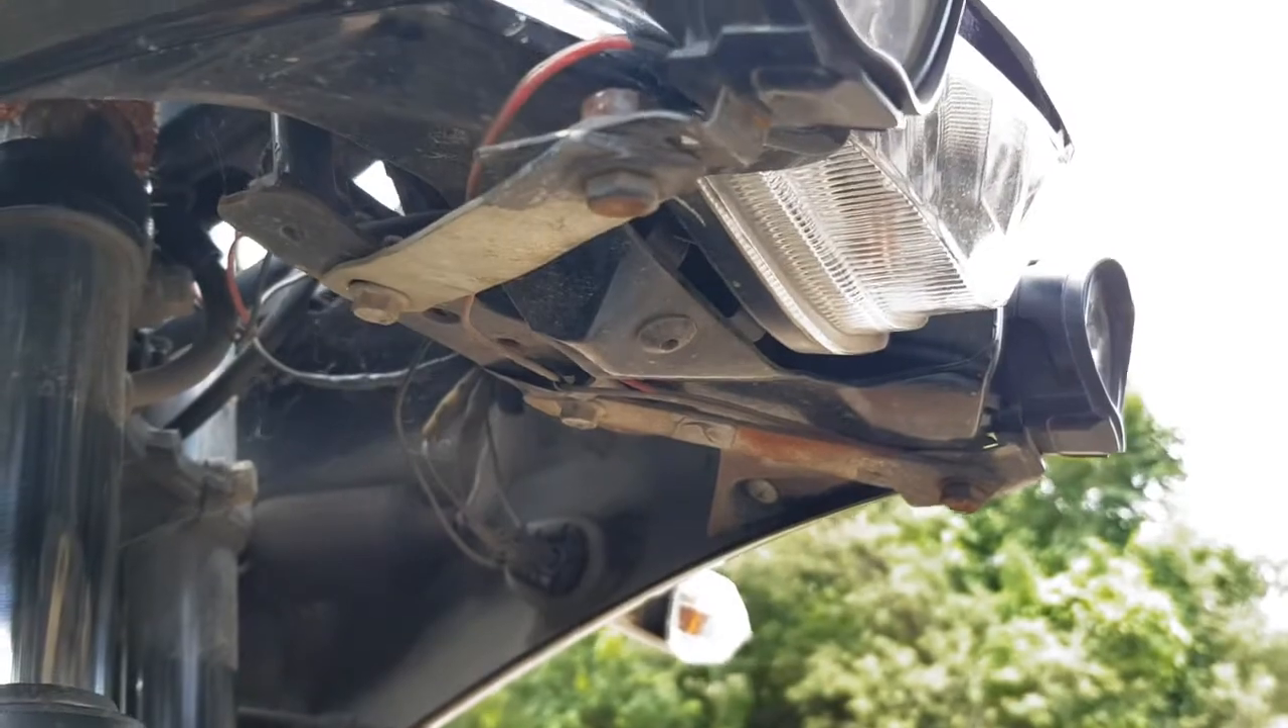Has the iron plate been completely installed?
Yes.